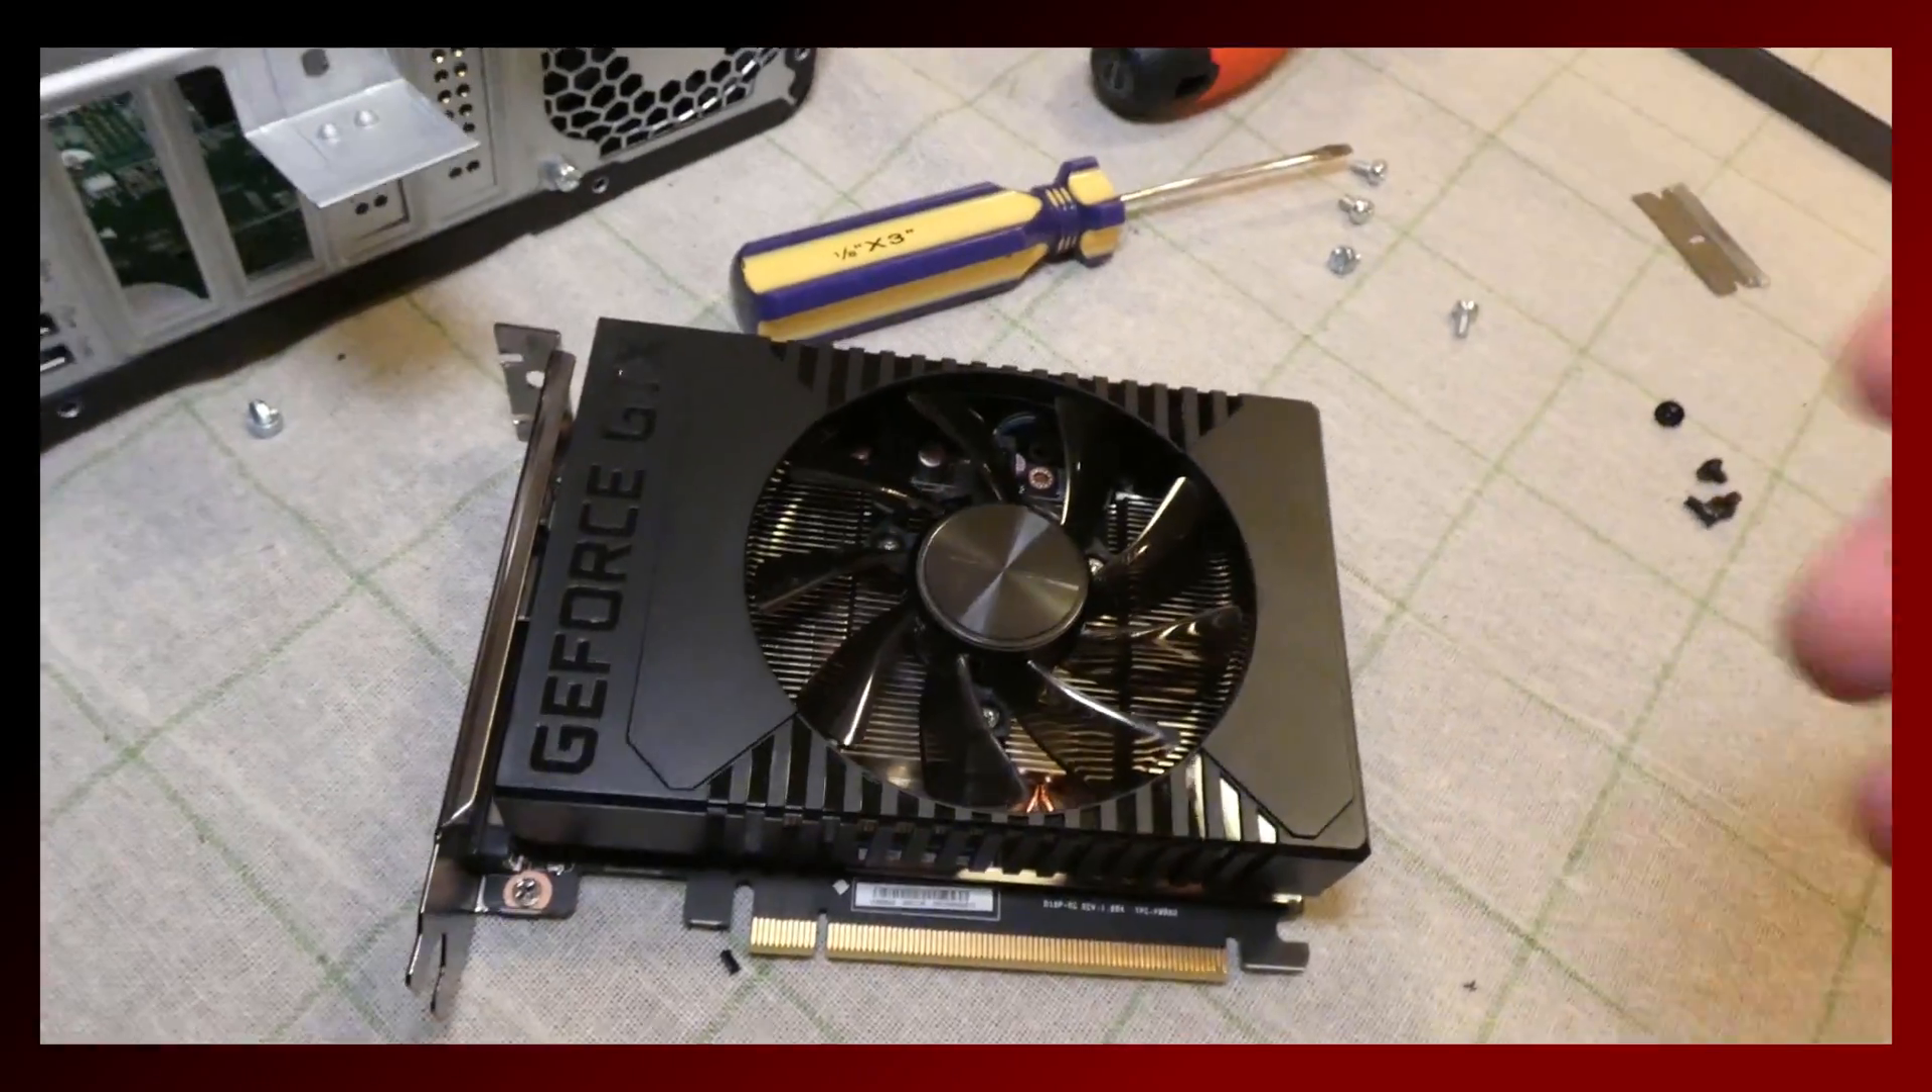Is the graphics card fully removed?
Yes.